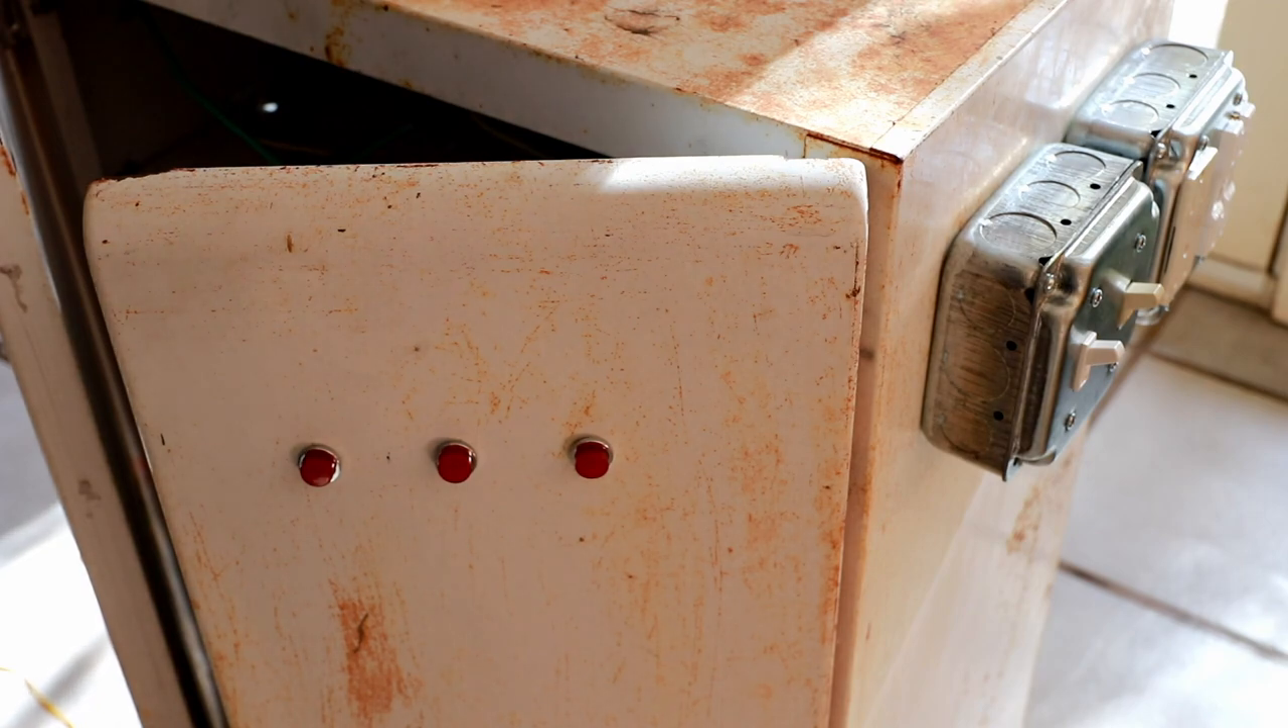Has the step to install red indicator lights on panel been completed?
Yes.